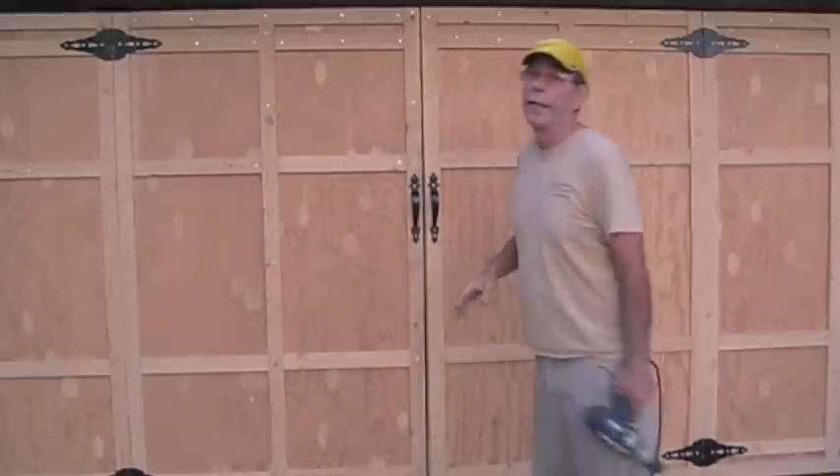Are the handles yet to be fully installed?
No.